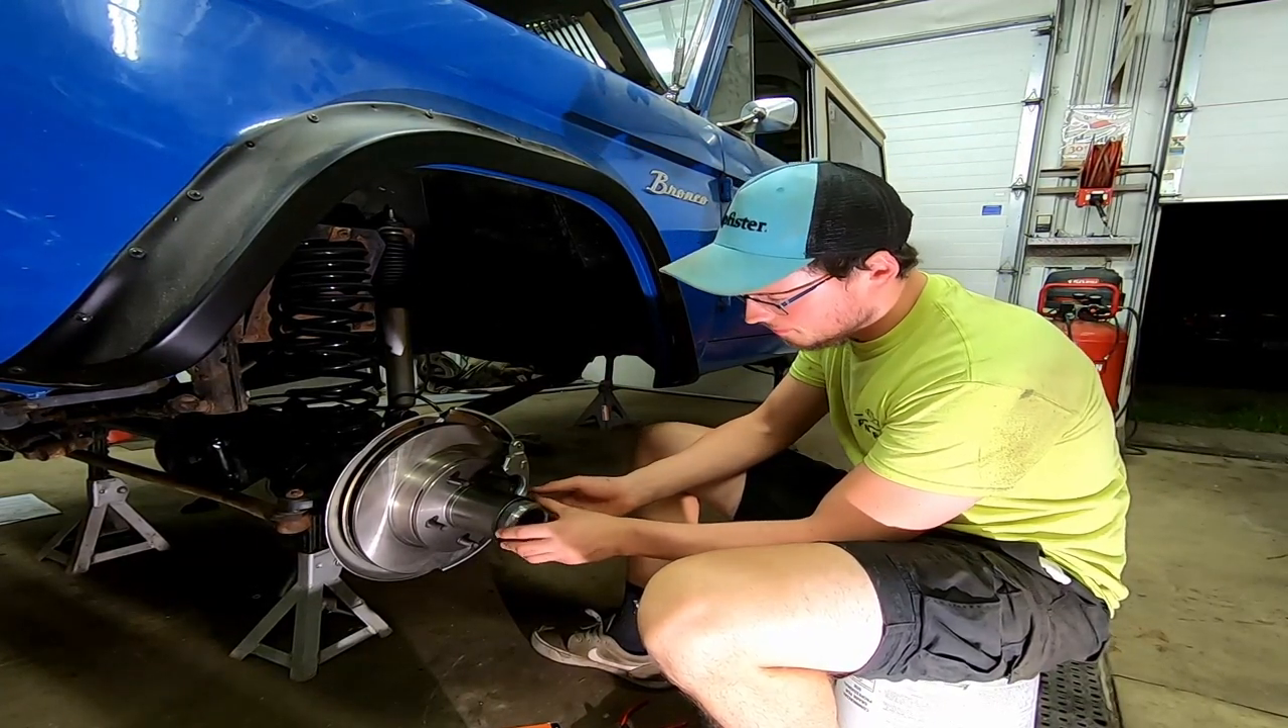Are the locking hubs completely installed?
No.